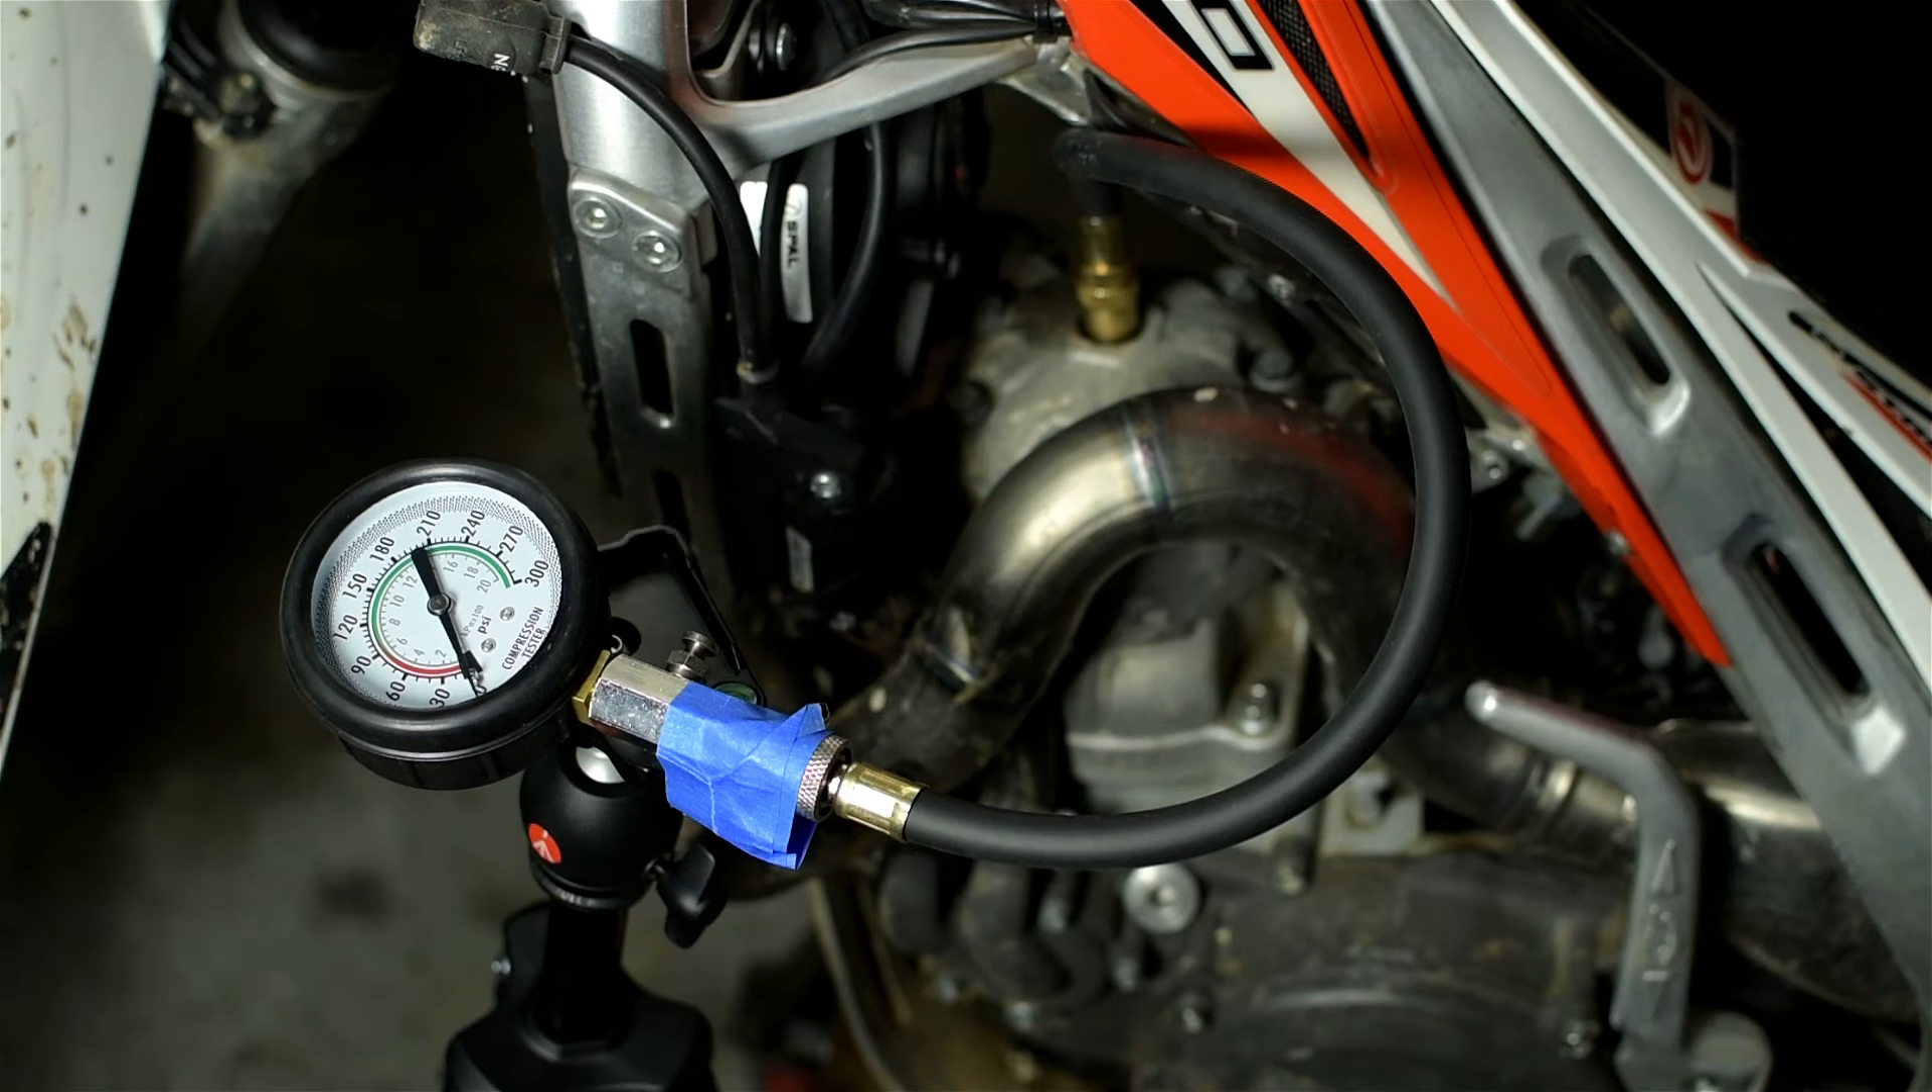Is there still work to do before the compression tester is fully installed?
No.